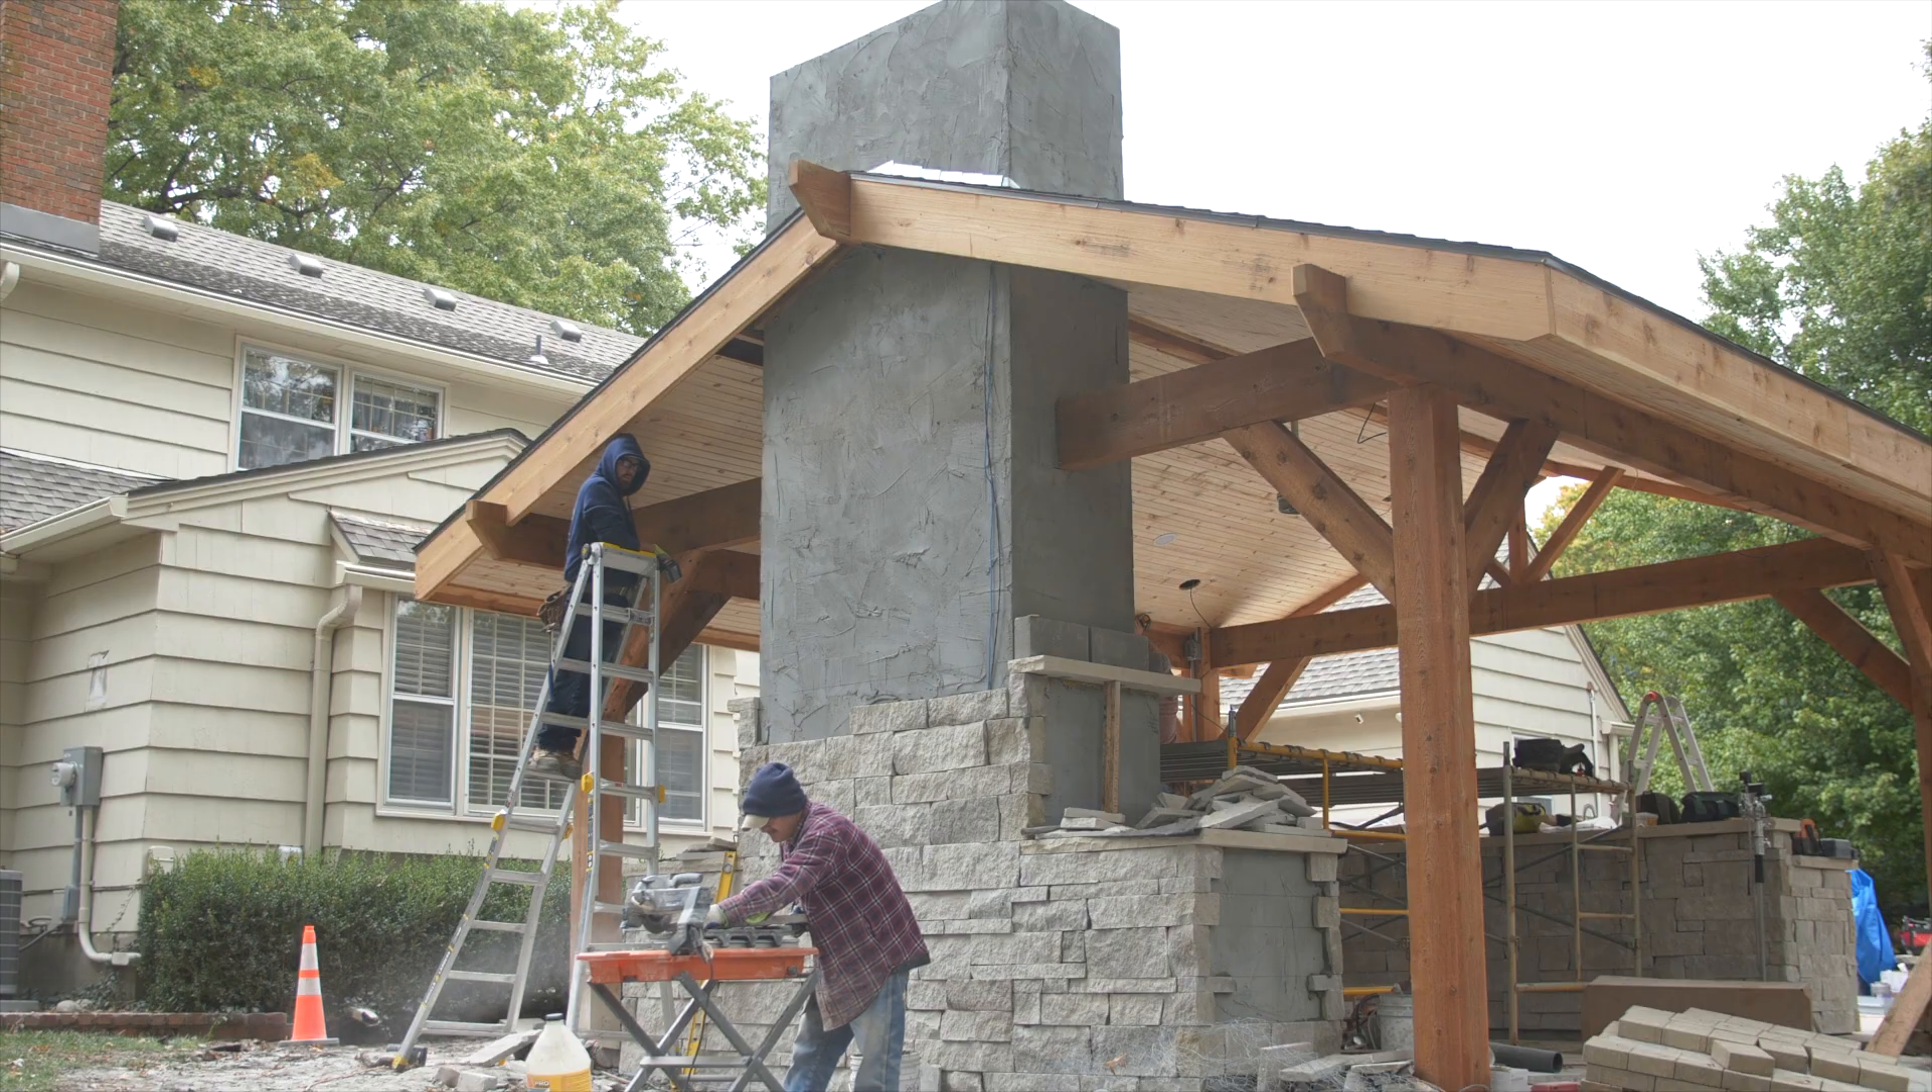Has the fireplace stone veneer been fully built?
No.